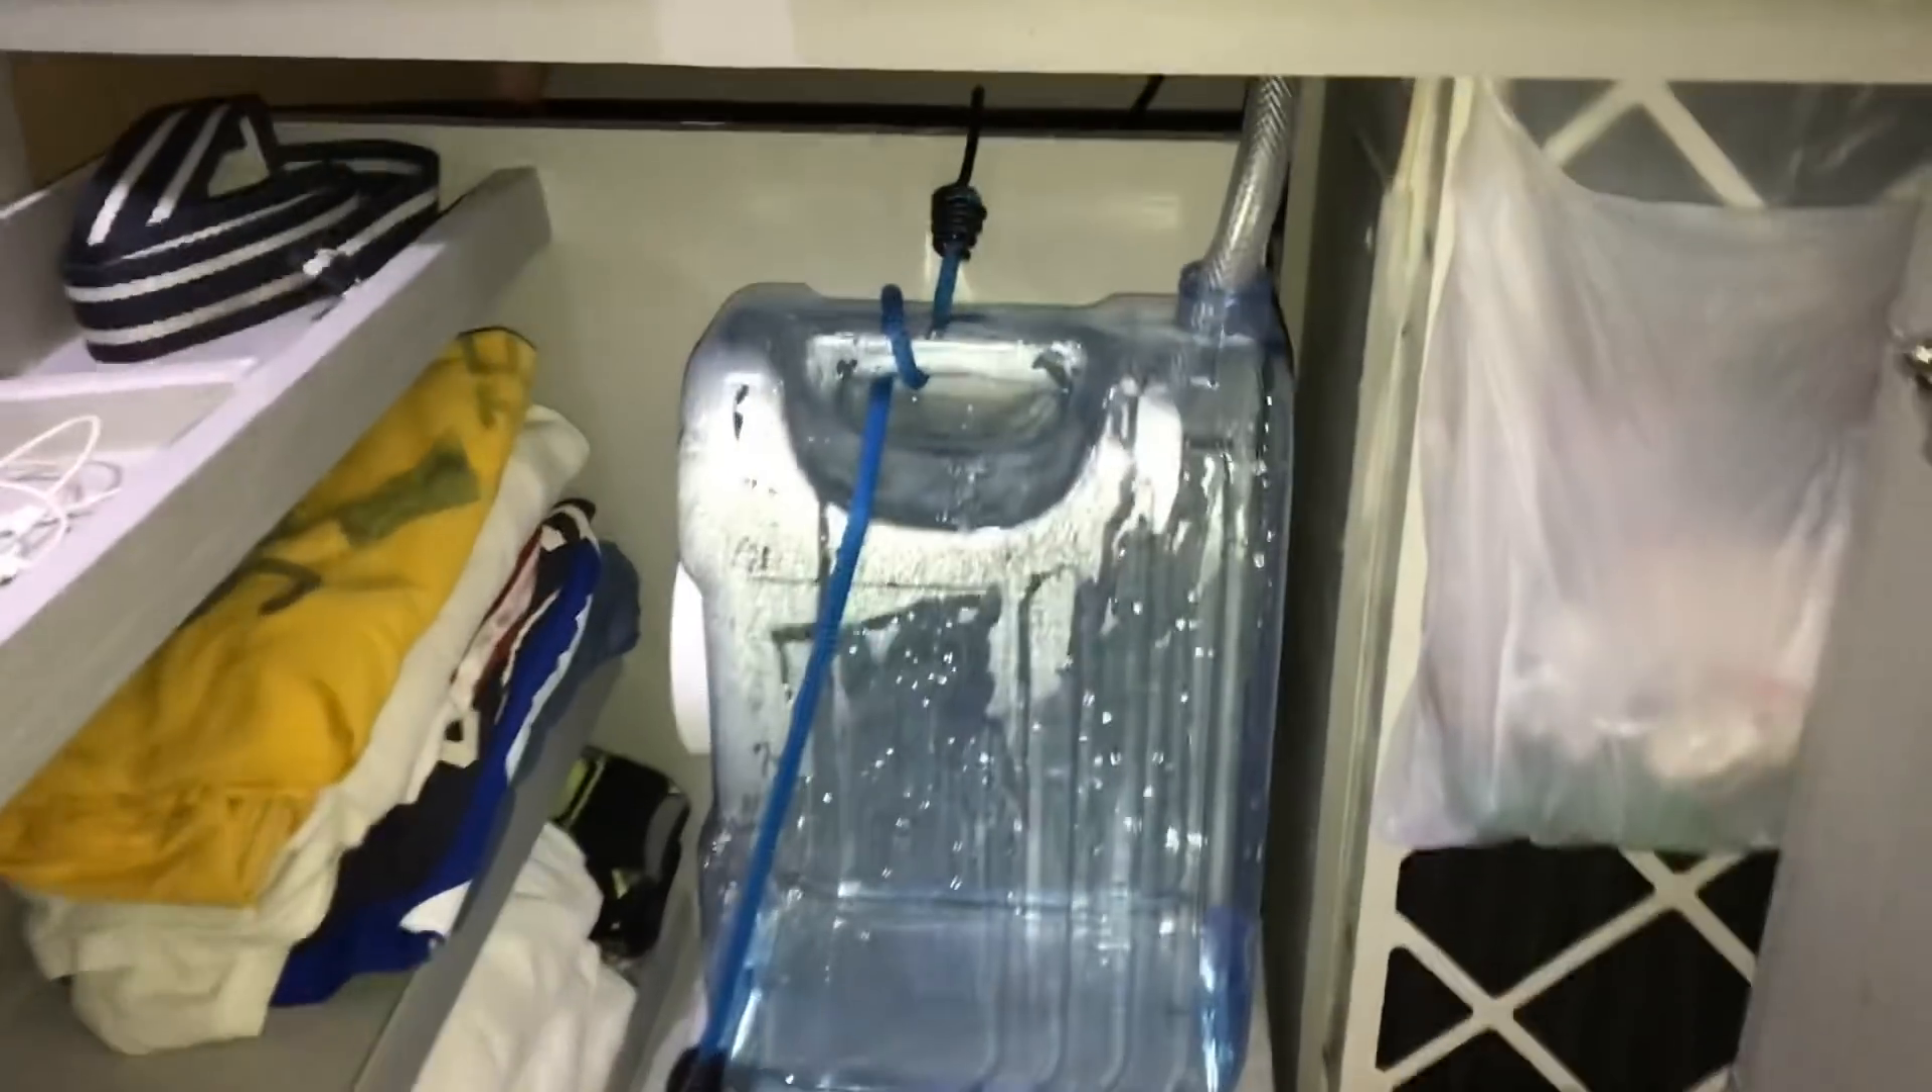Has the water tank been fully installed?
Yes.